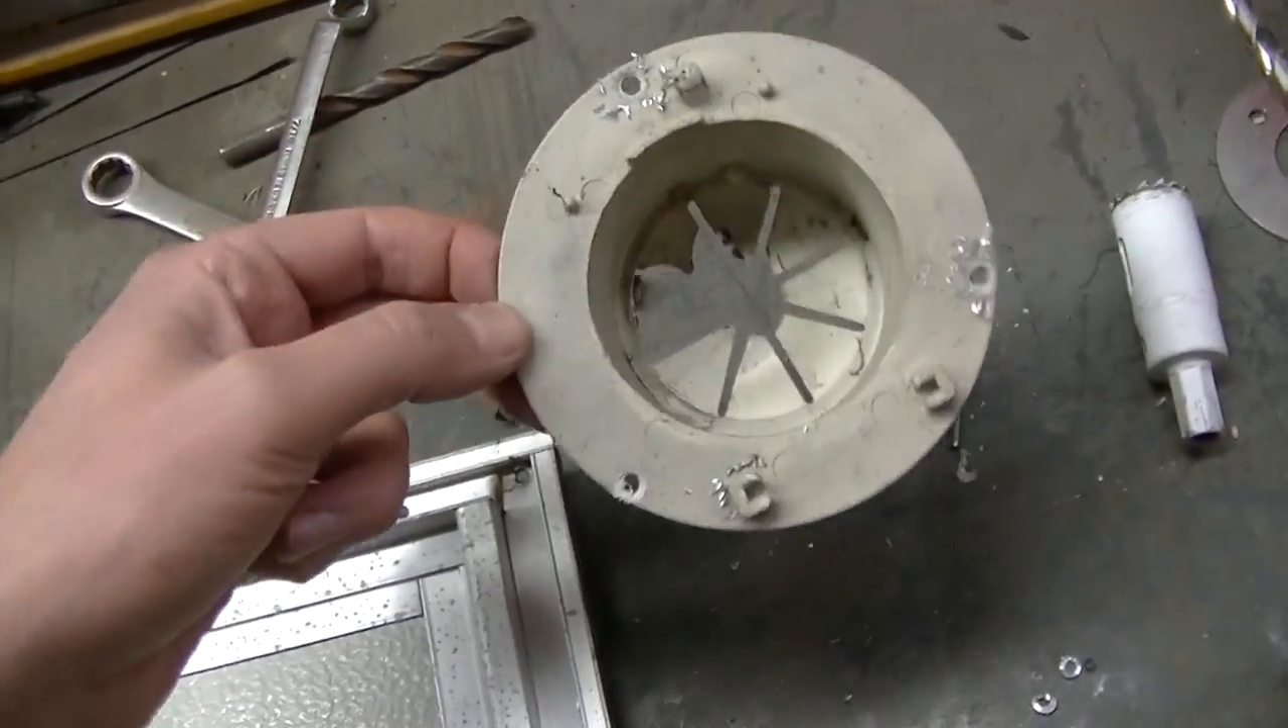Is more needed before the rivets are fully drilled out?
No.